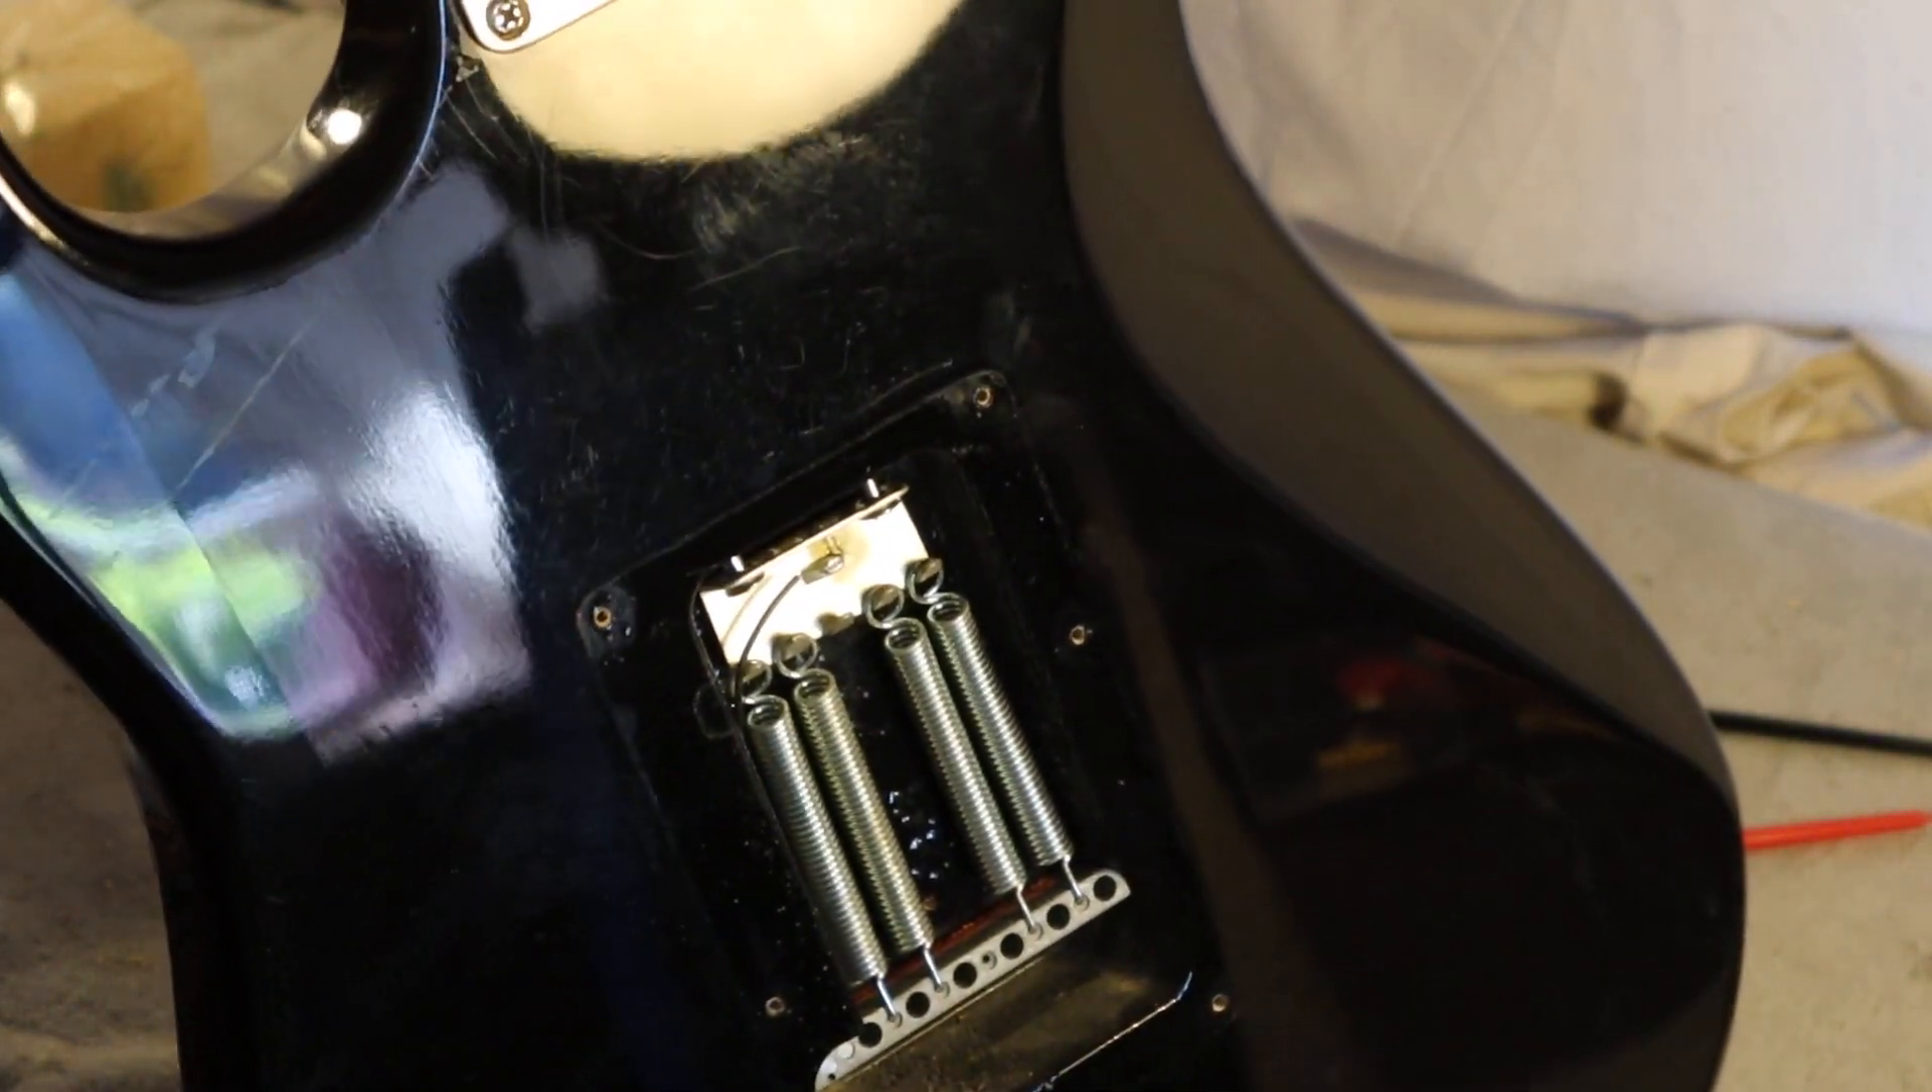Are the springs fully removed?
No.